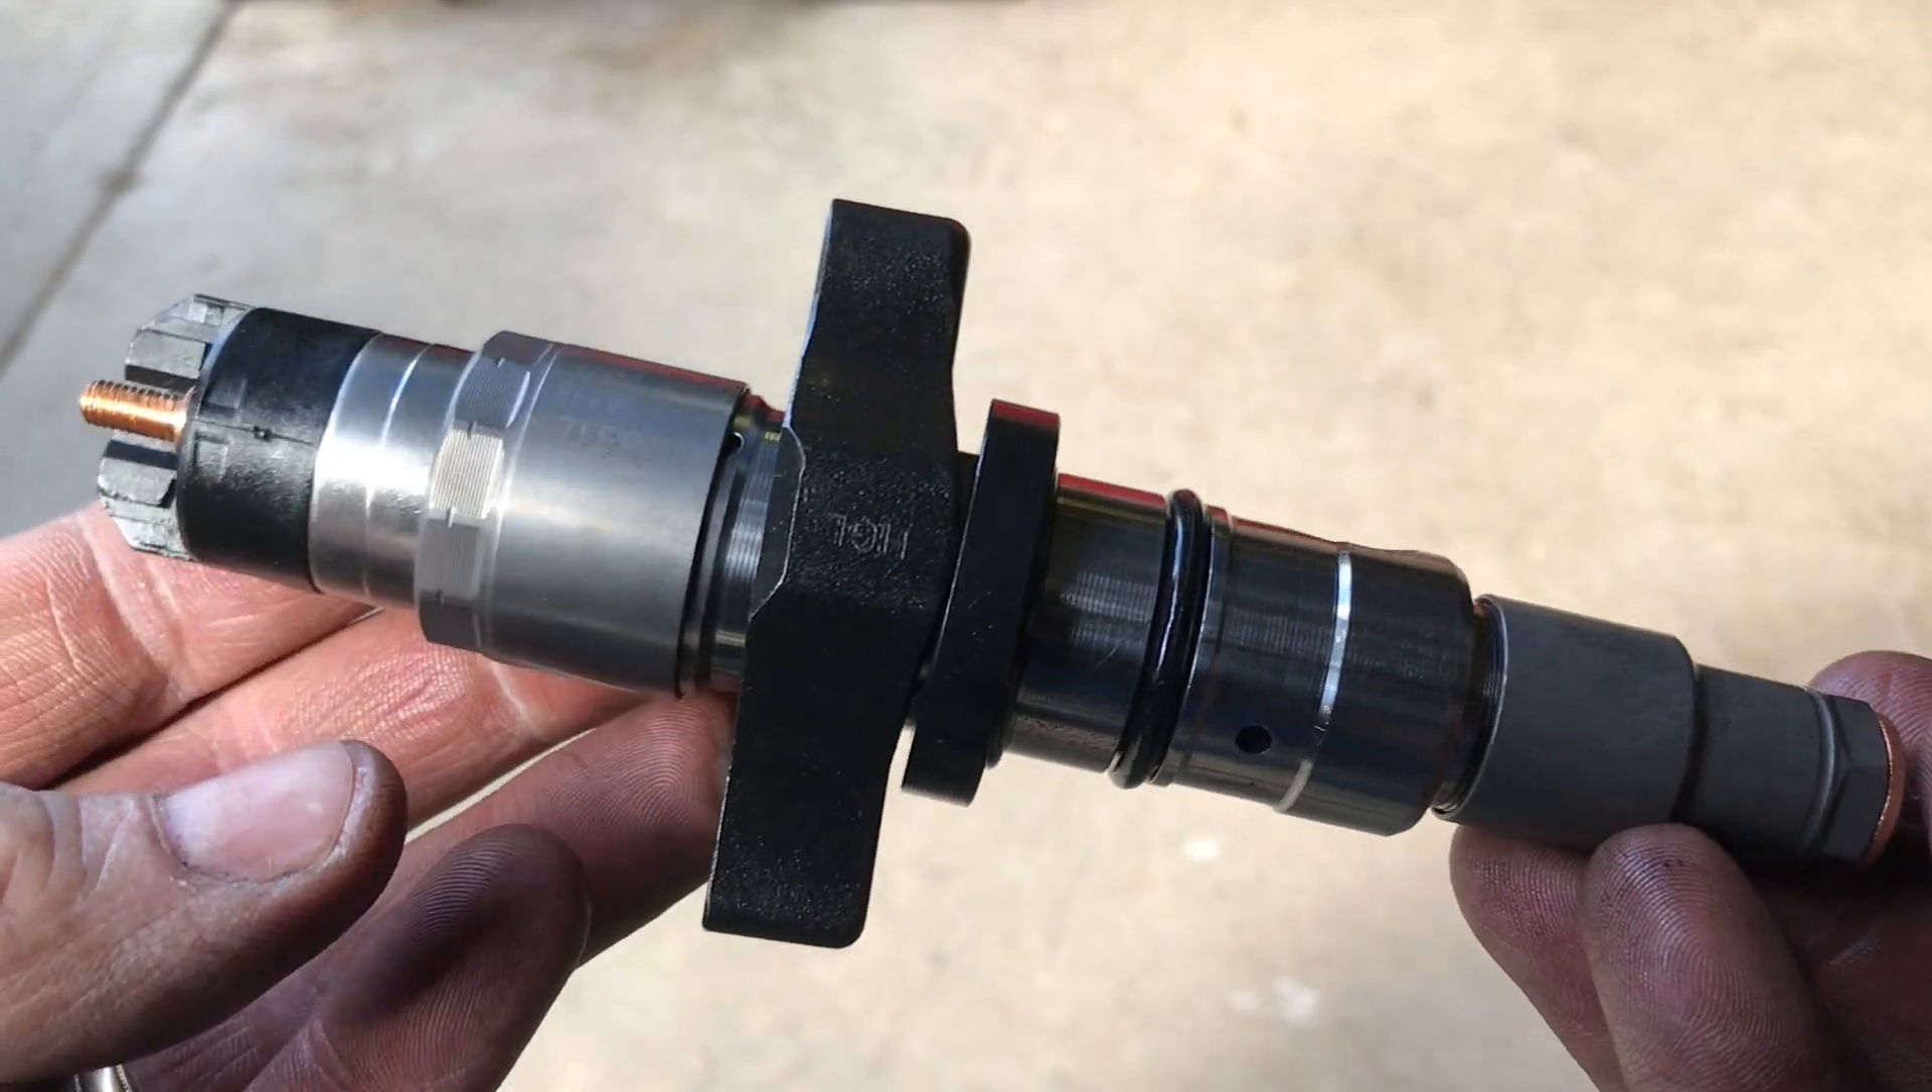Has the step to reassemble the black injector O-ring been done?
Yes.